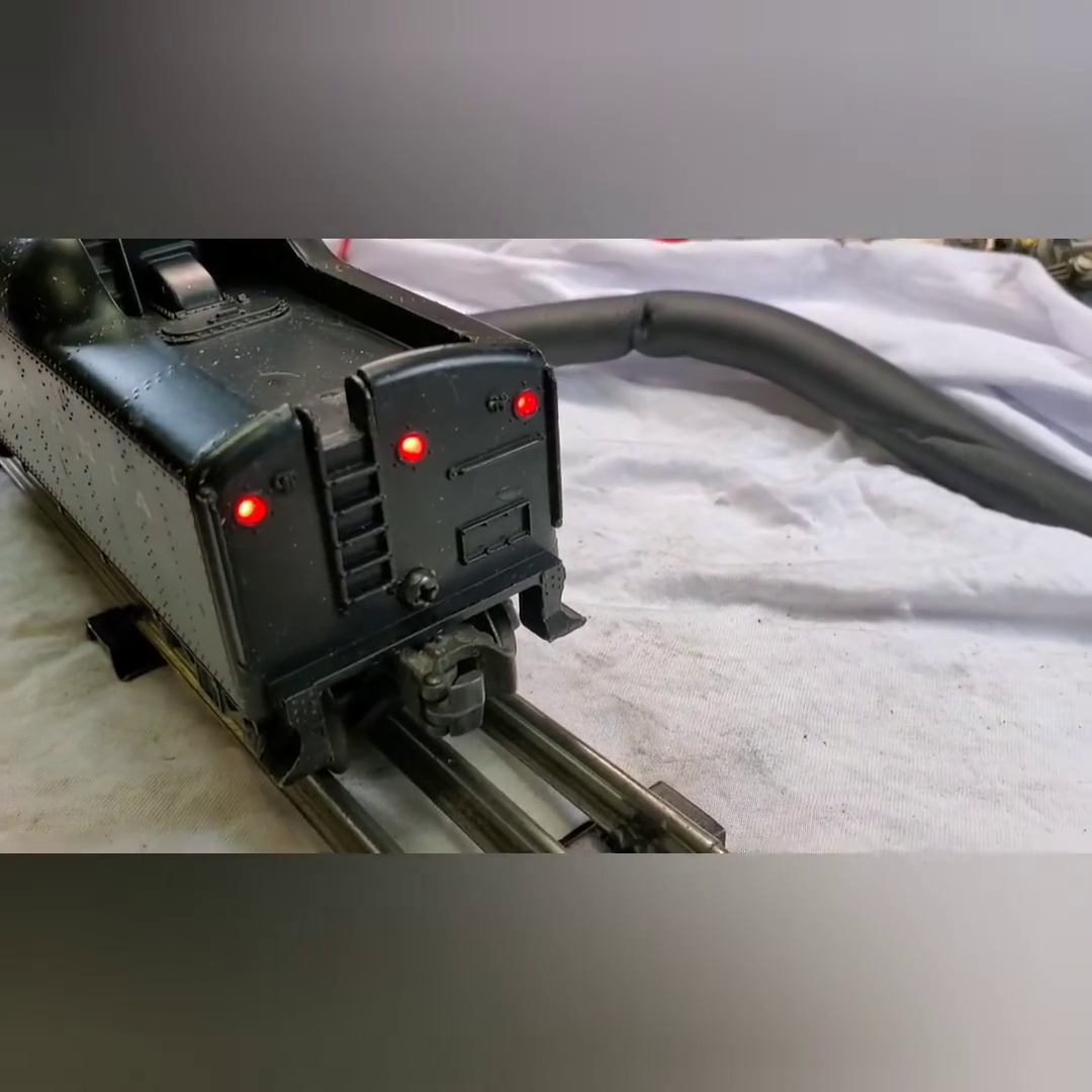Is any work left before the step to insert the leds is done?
No.